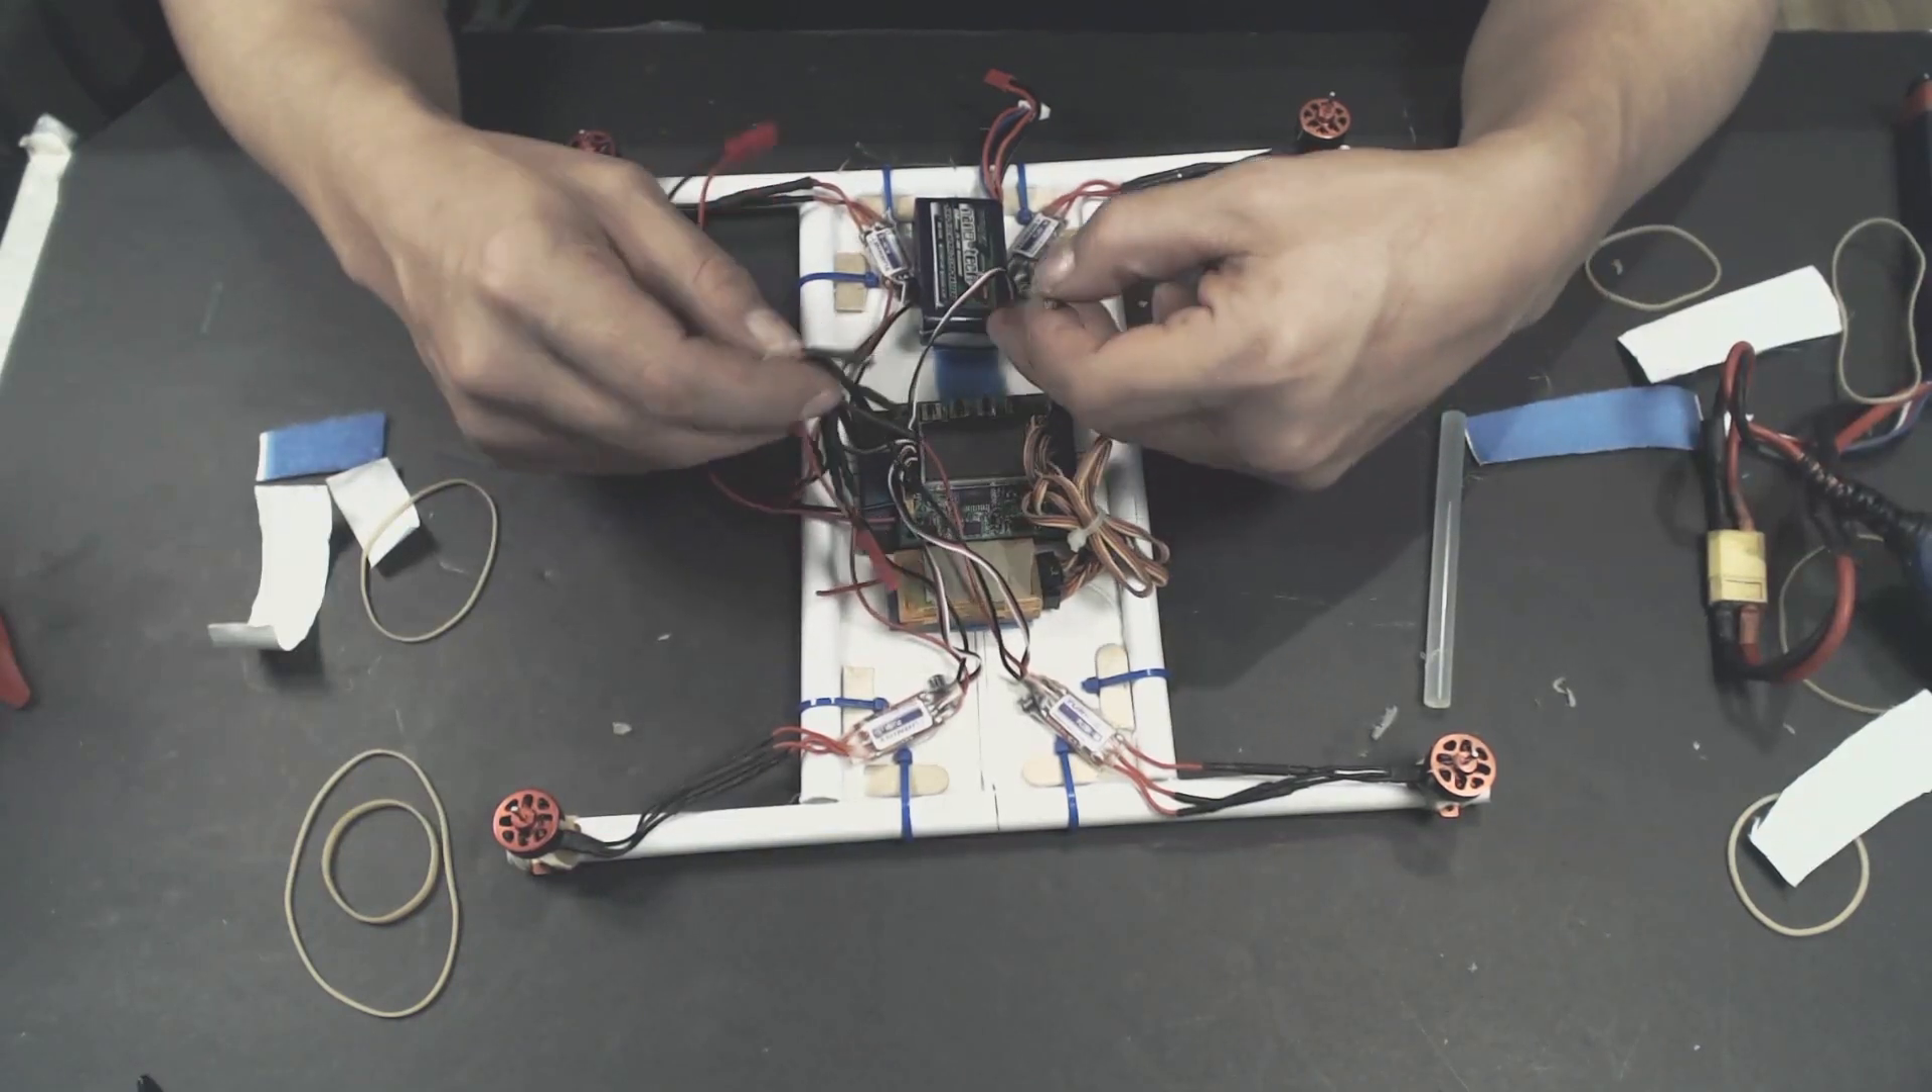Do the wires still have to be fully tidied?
Yes.